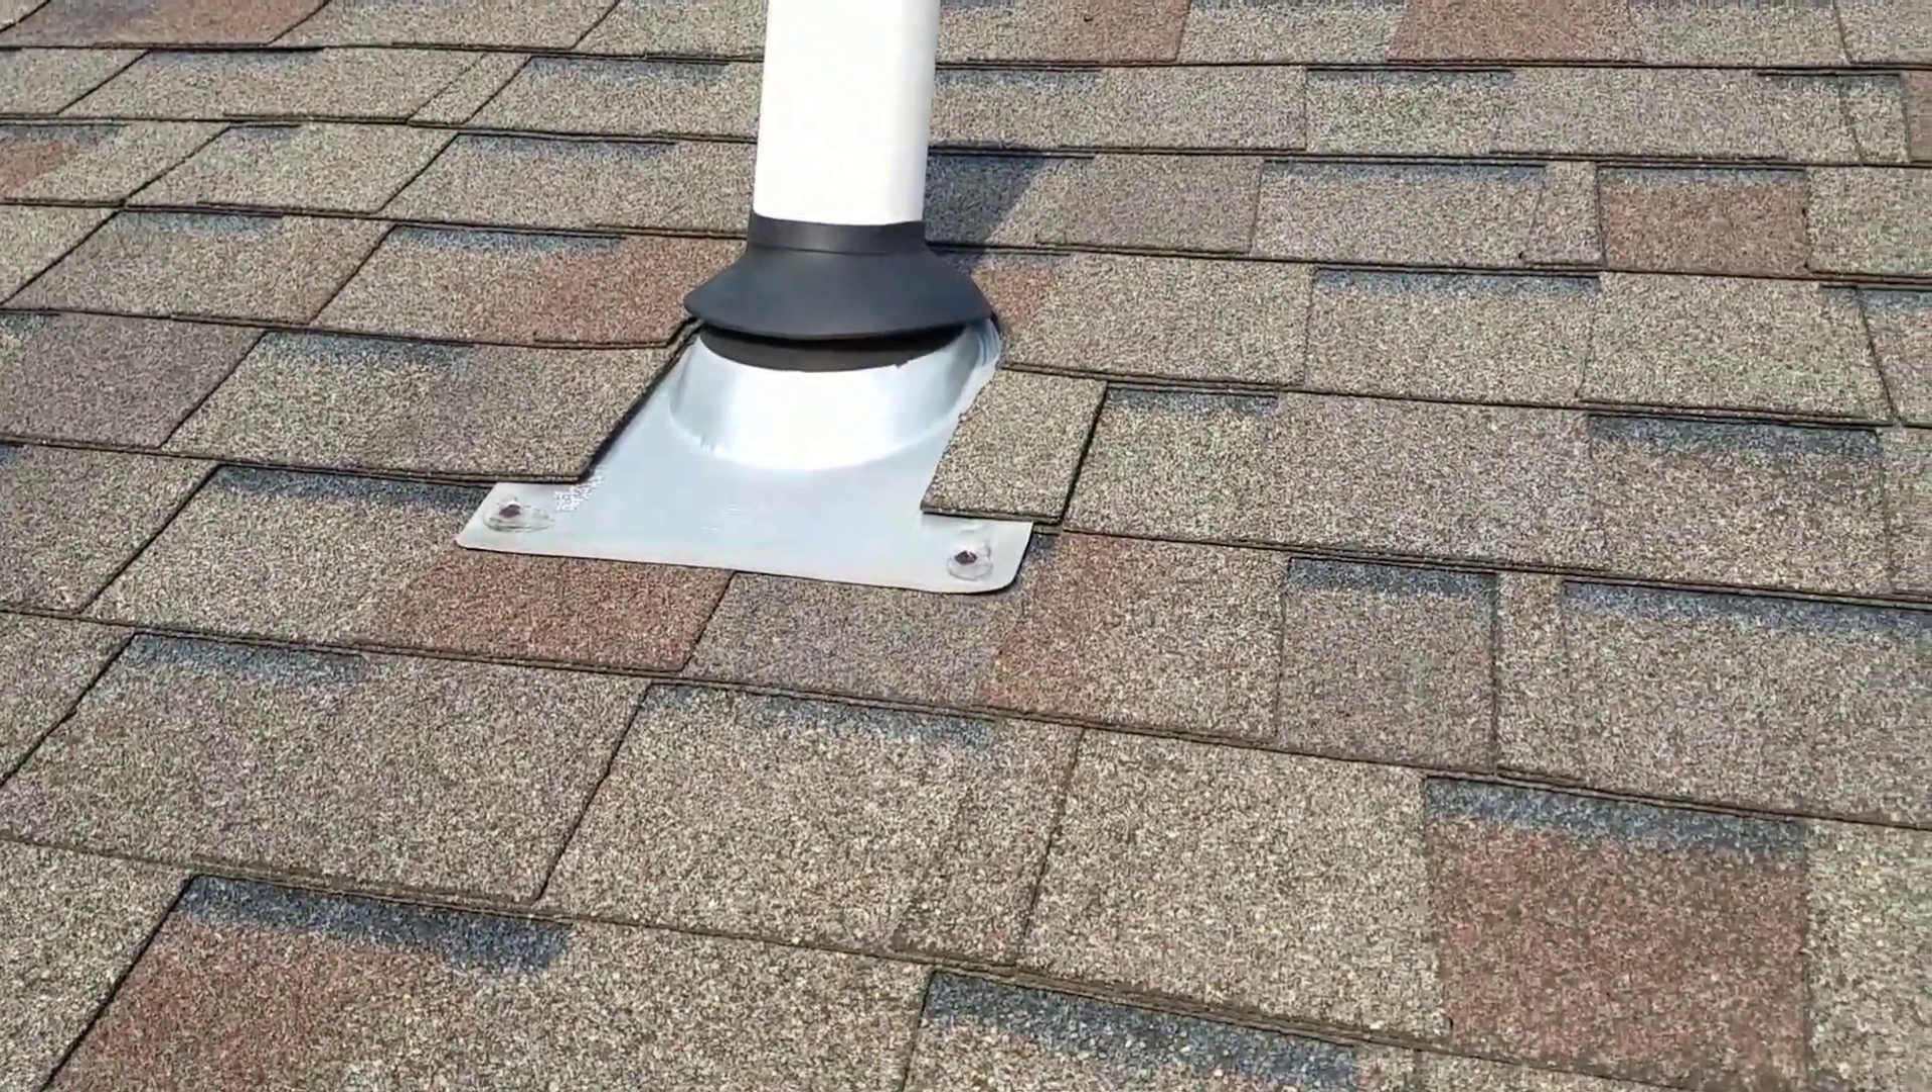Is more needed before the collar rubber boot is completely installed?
No.